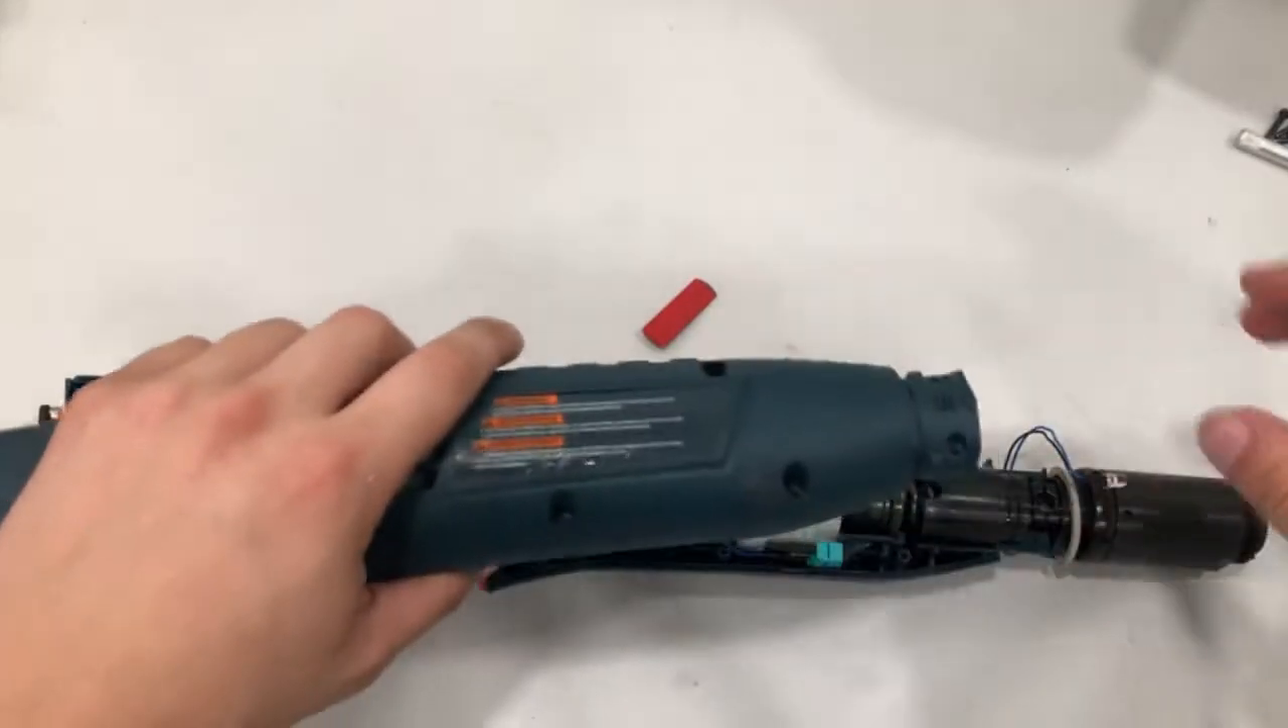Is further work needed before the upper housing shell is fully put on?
Yes.